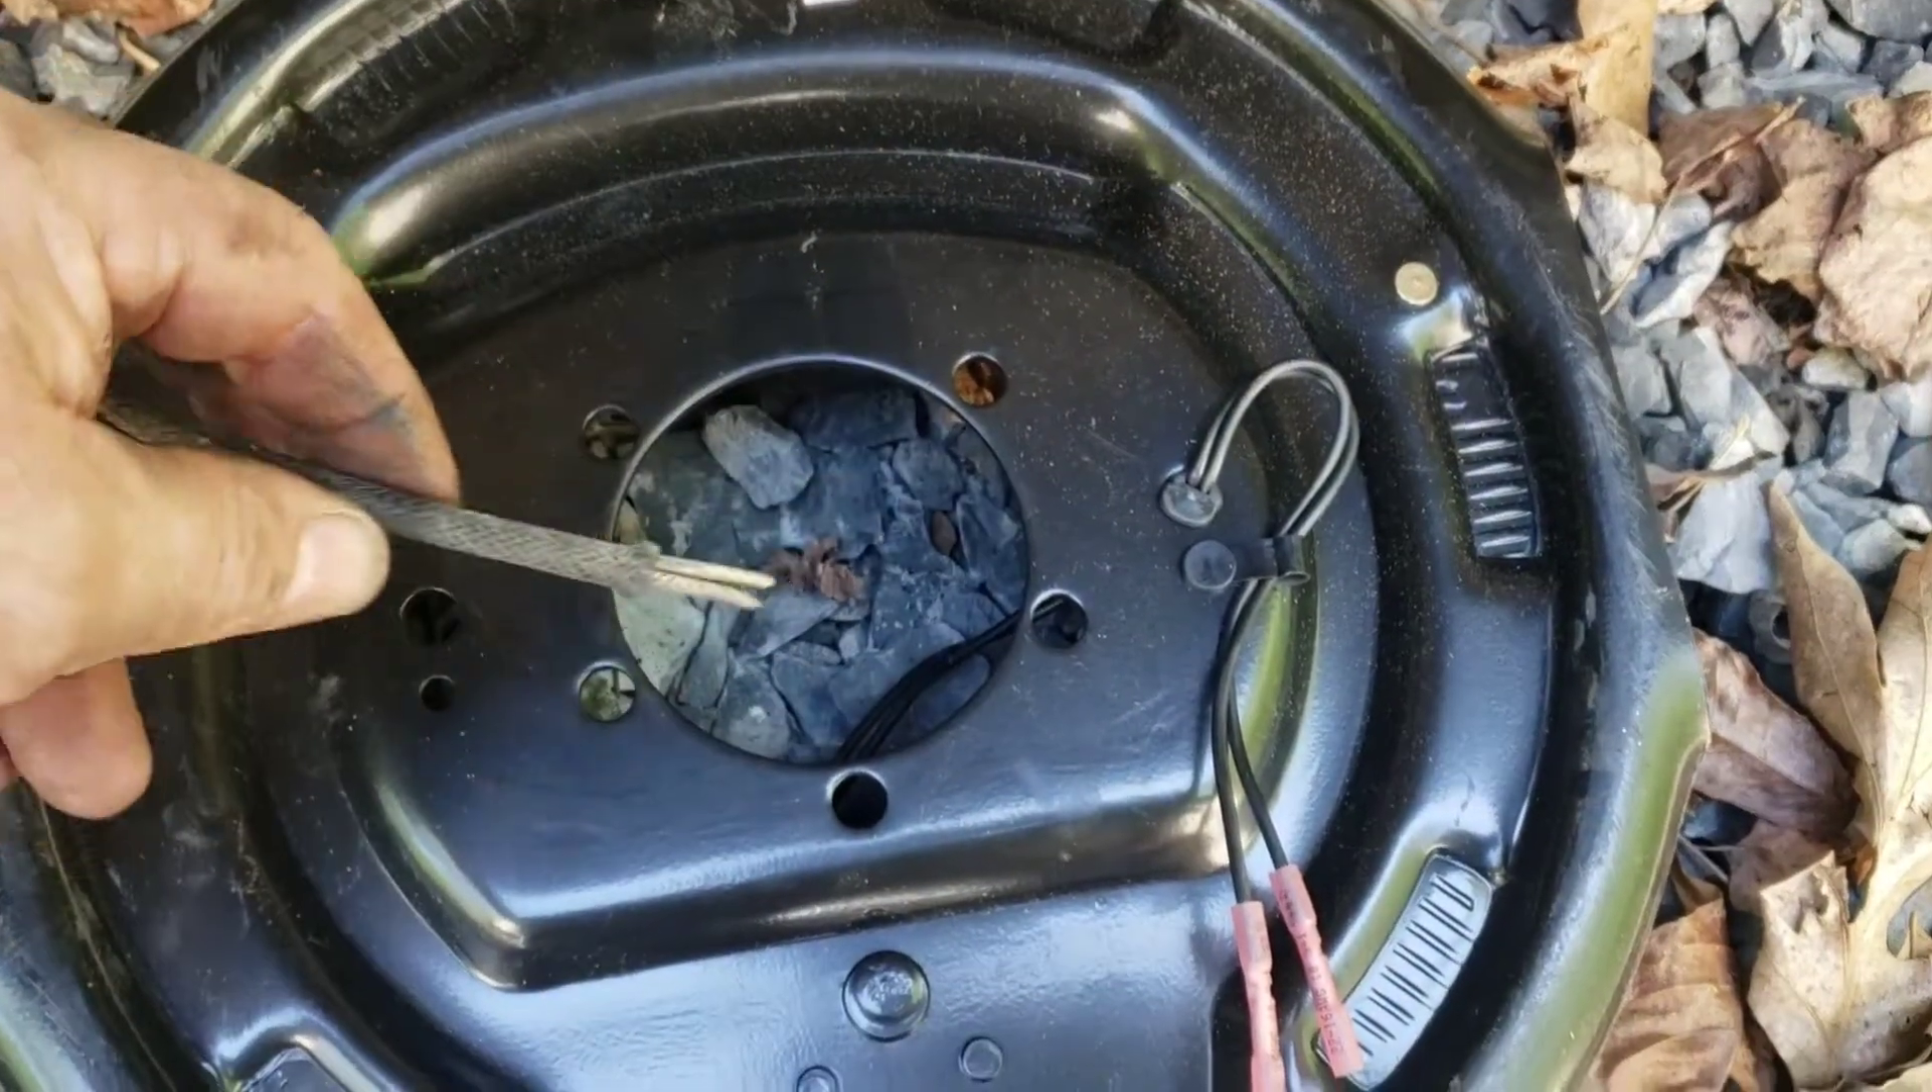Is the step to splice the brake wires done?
No.